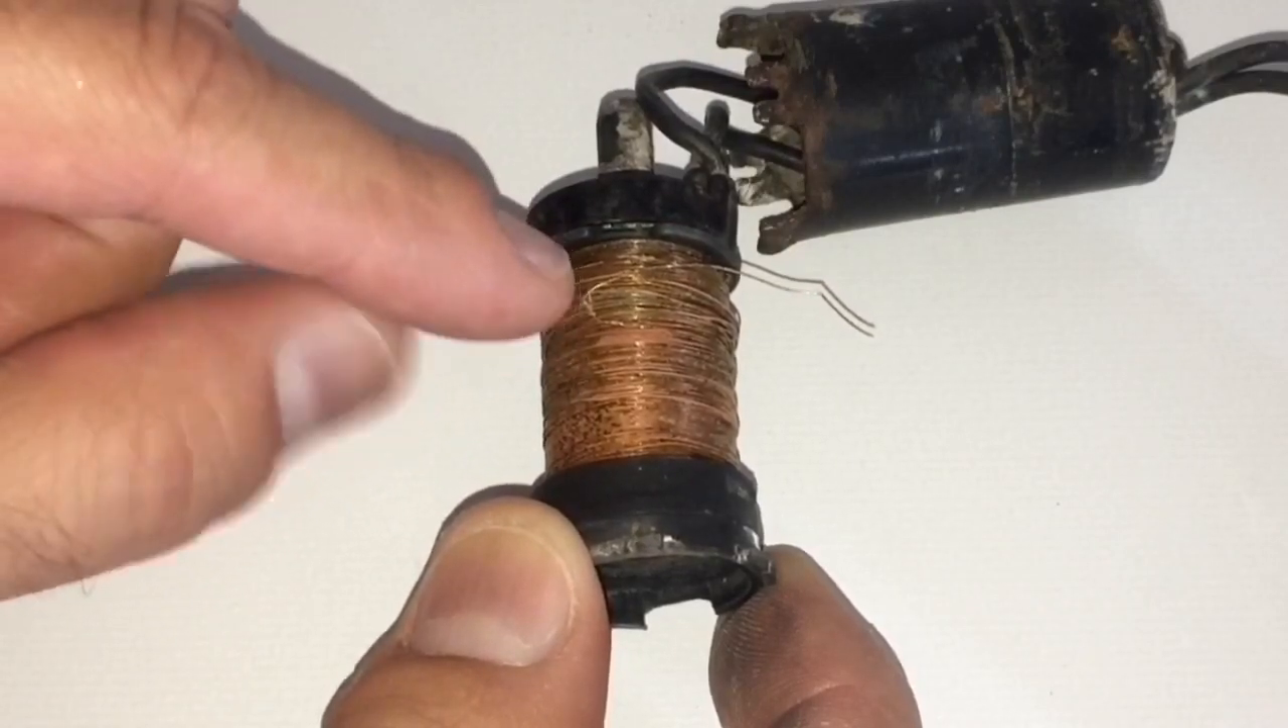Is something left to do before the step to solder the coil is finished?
Yes.